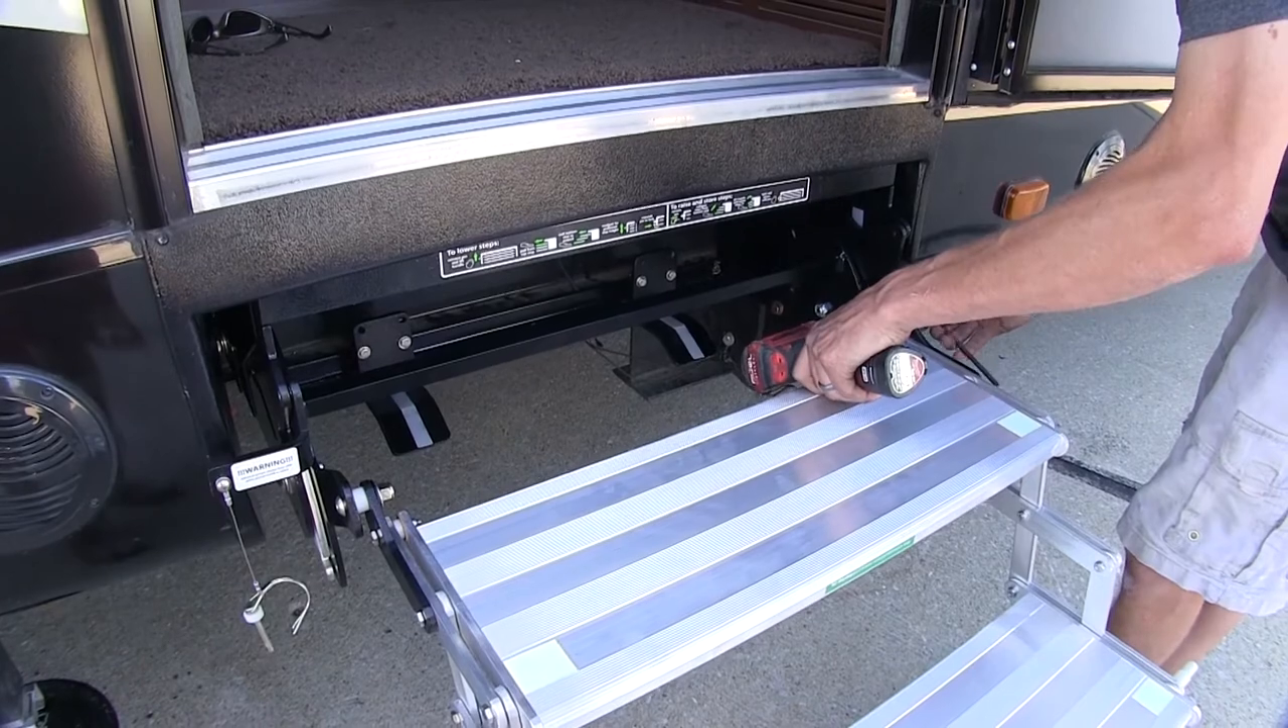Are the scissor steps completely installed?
No.